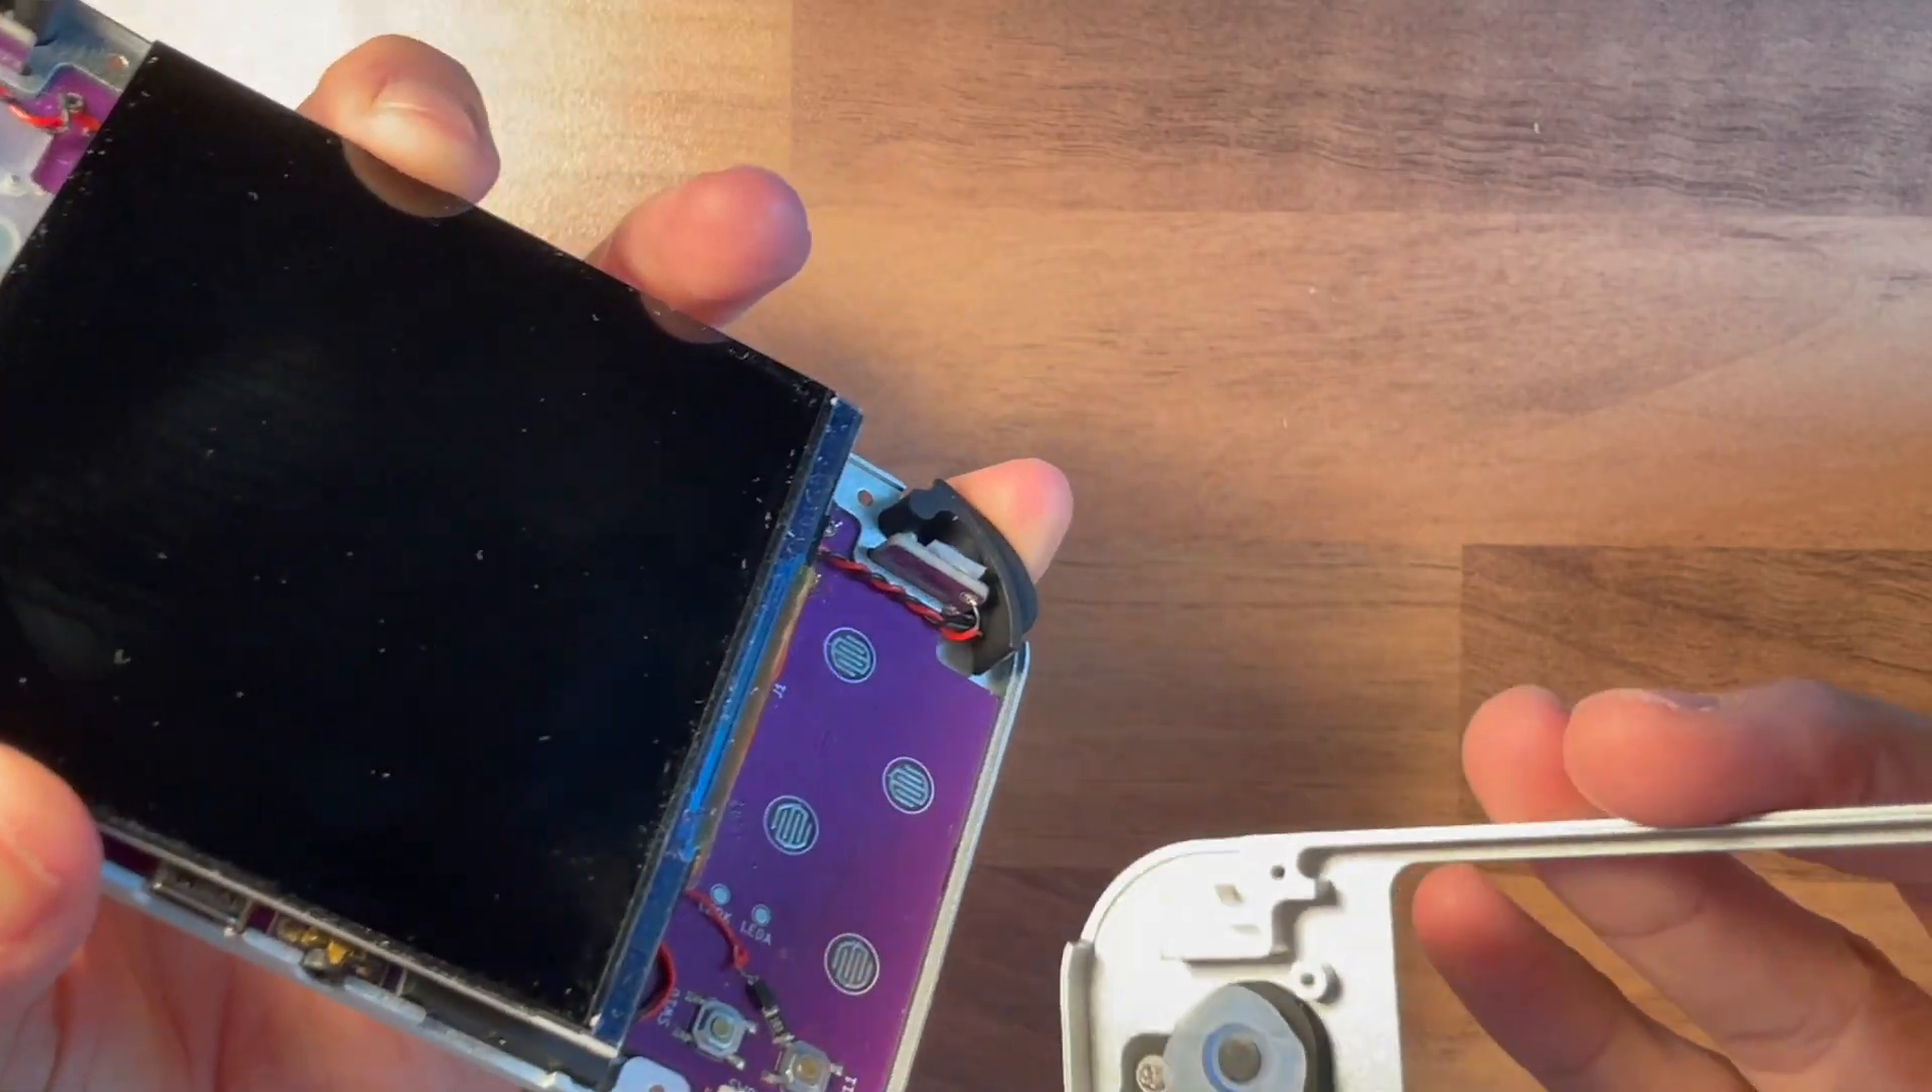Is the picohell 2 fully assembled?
No.